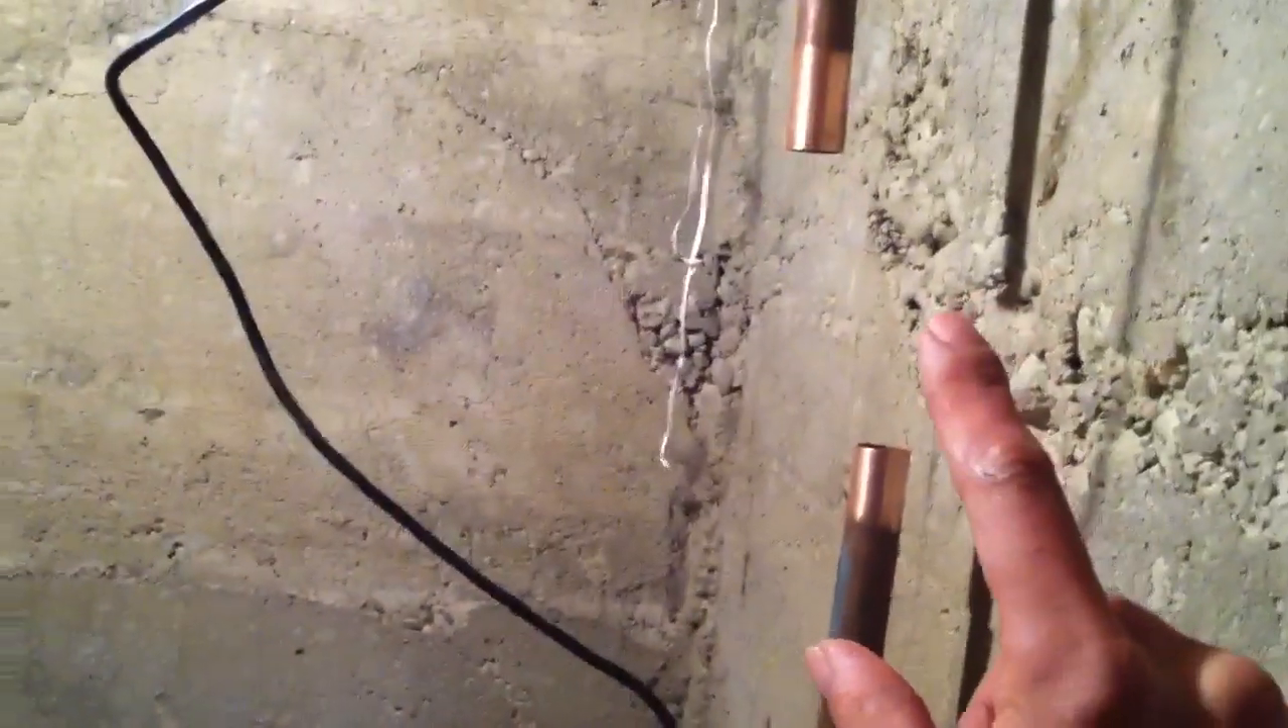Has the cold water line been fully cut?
Yes.